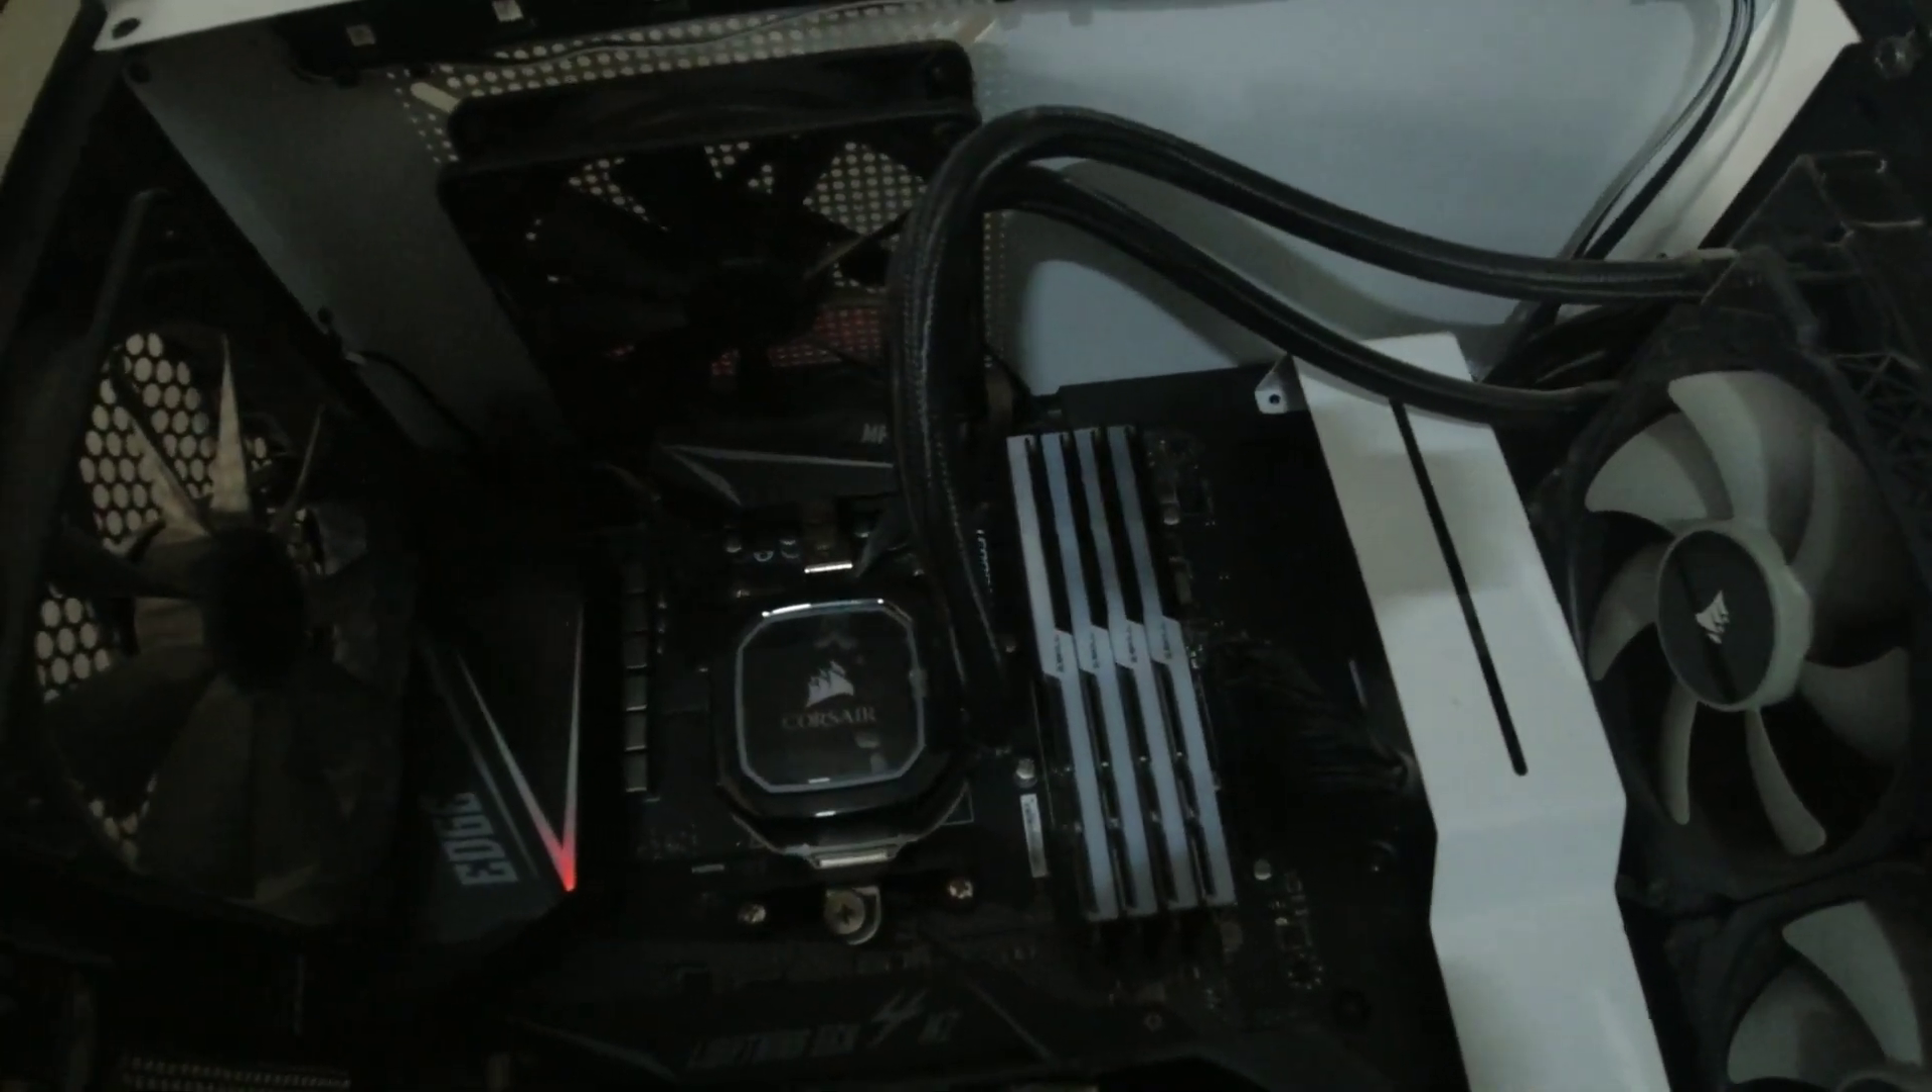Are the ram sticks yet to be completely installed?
No.